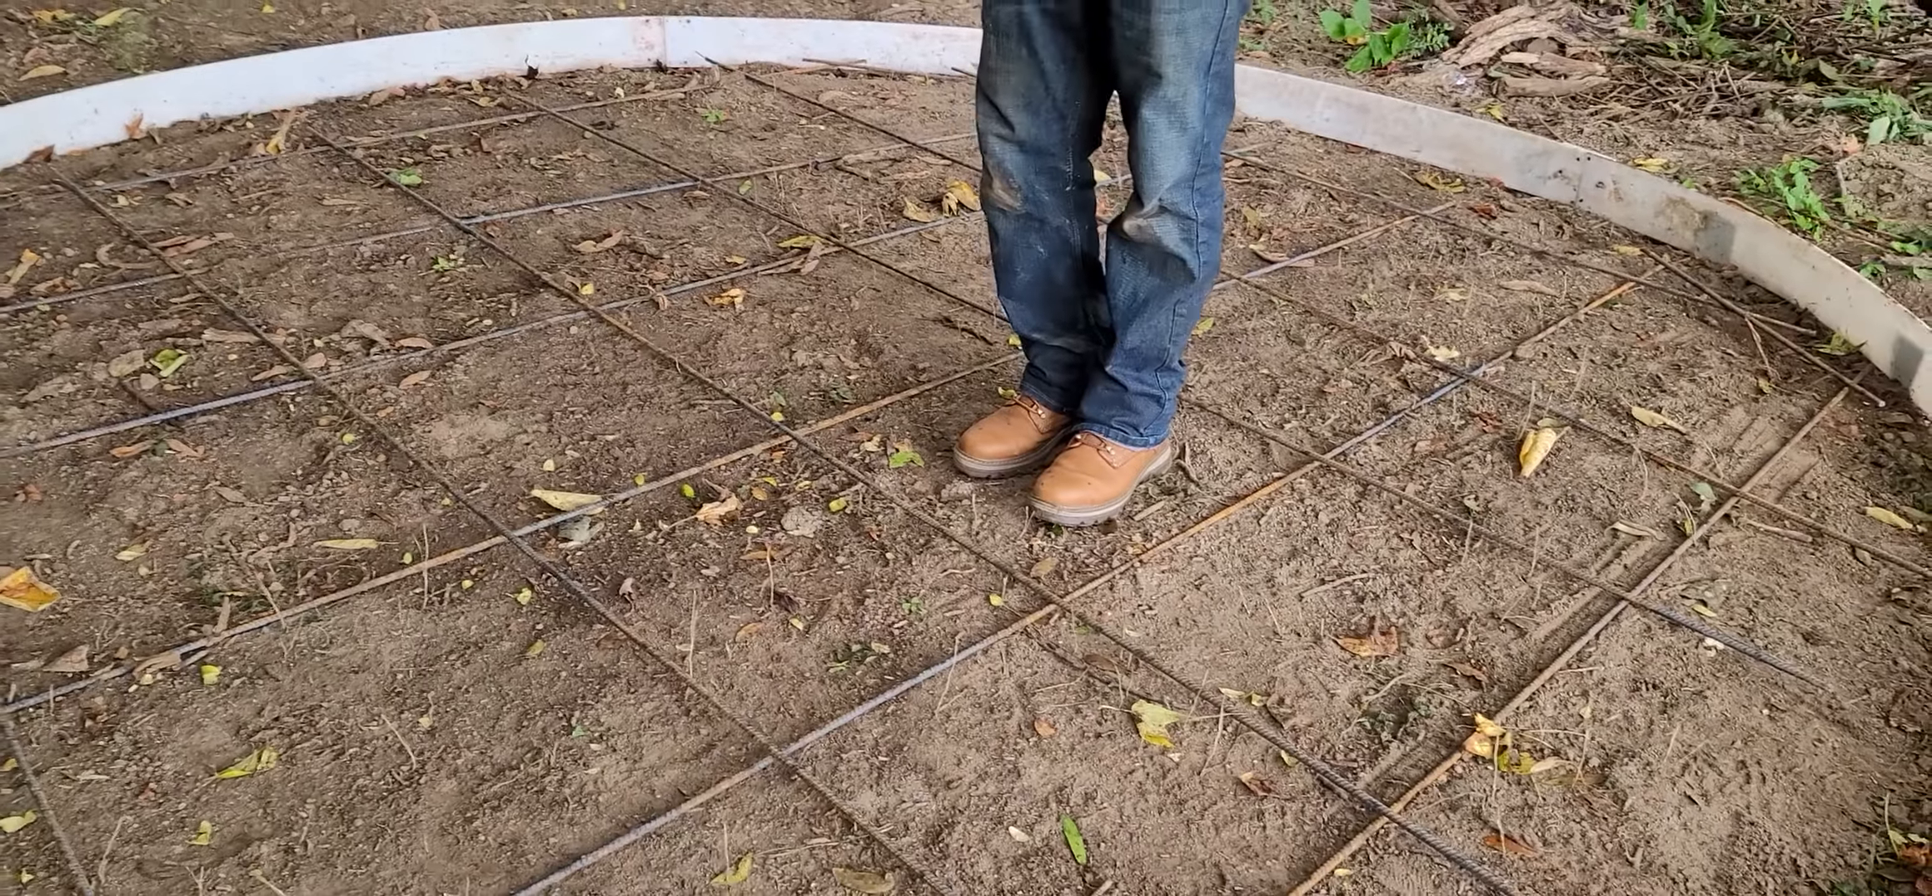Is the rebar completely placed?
Yes.